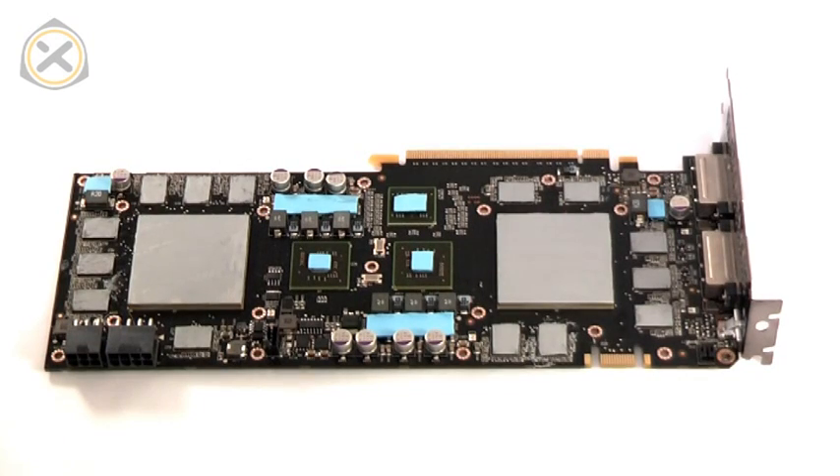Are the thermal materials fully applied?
Yes.